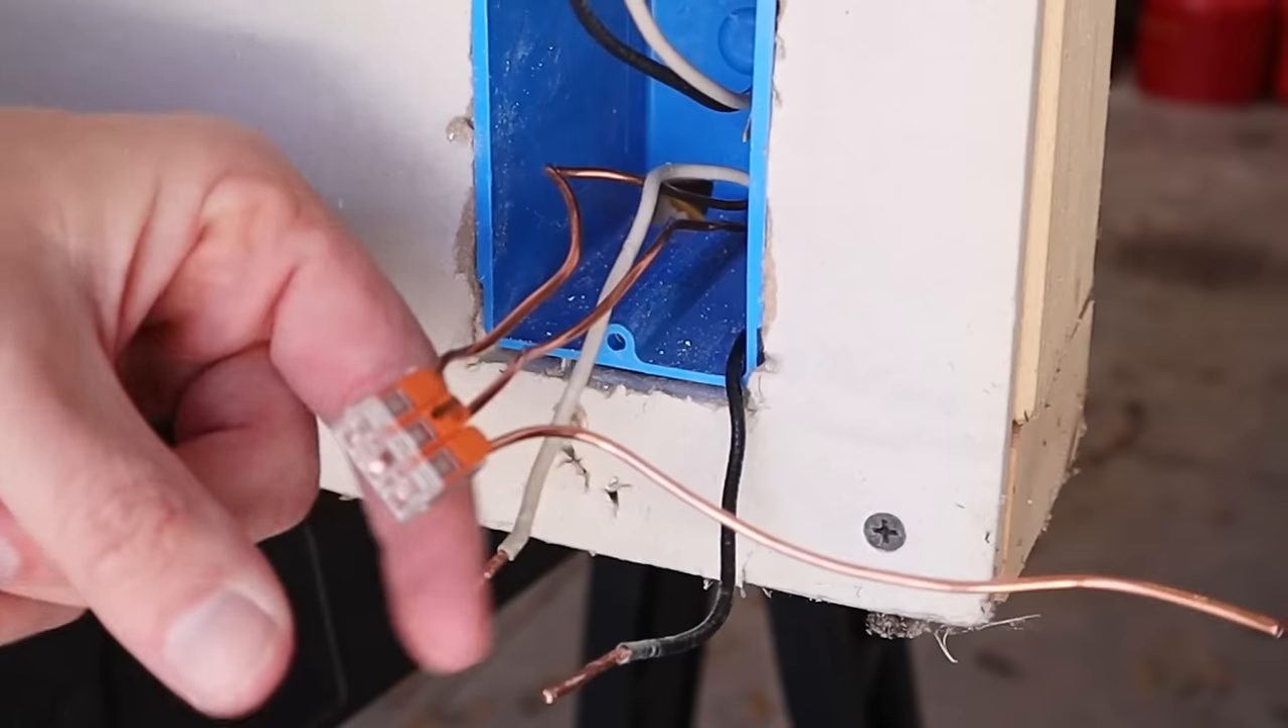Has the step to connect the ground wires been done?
Yes.